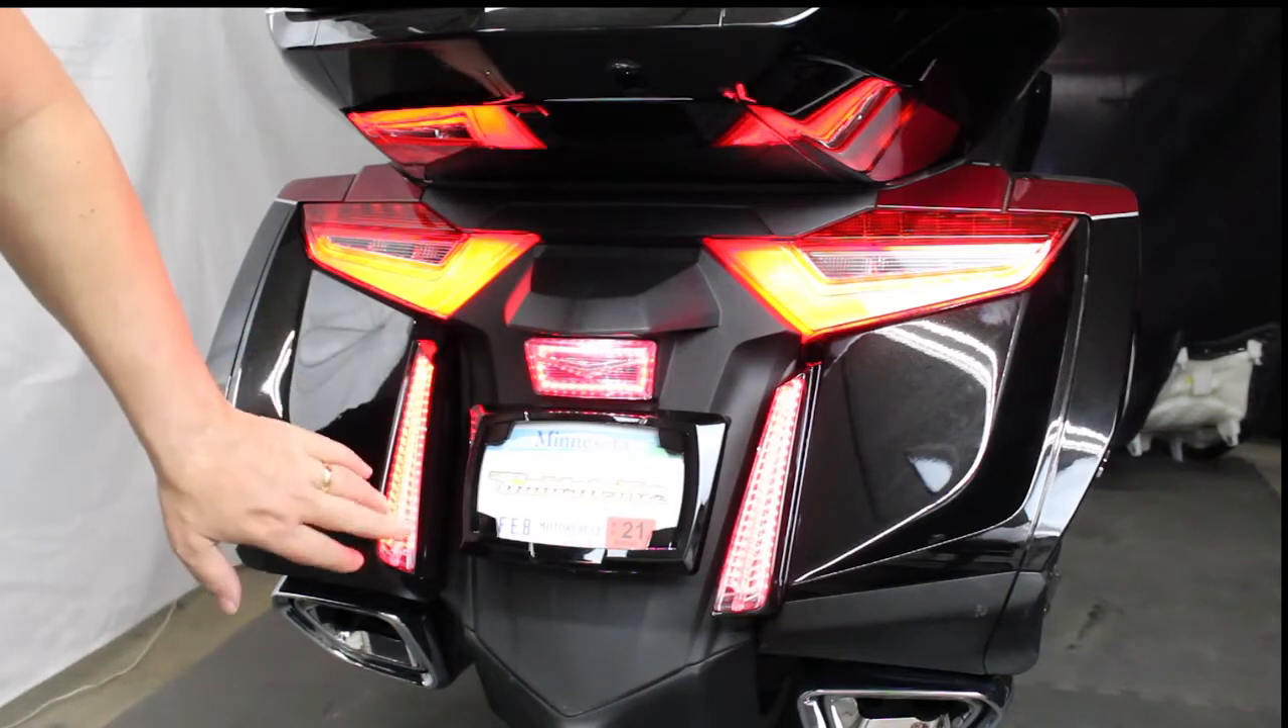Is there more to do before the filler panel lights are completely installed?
No.